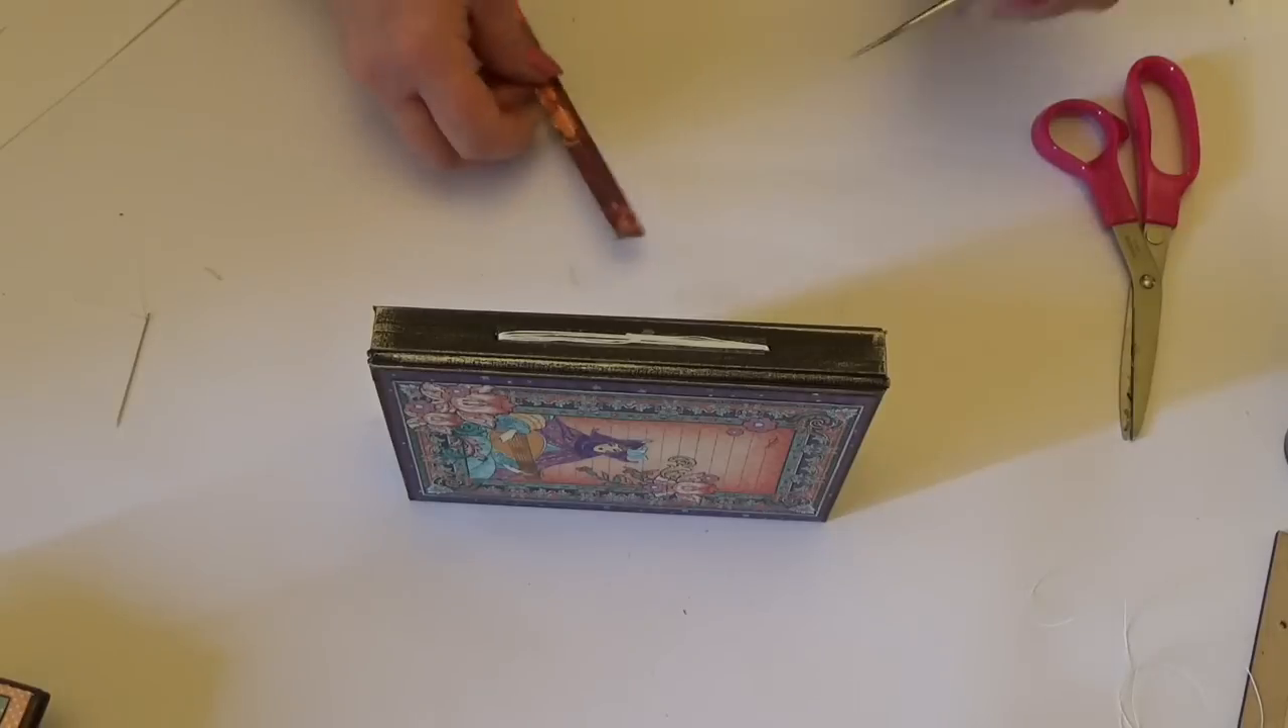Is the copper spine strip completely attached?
No.